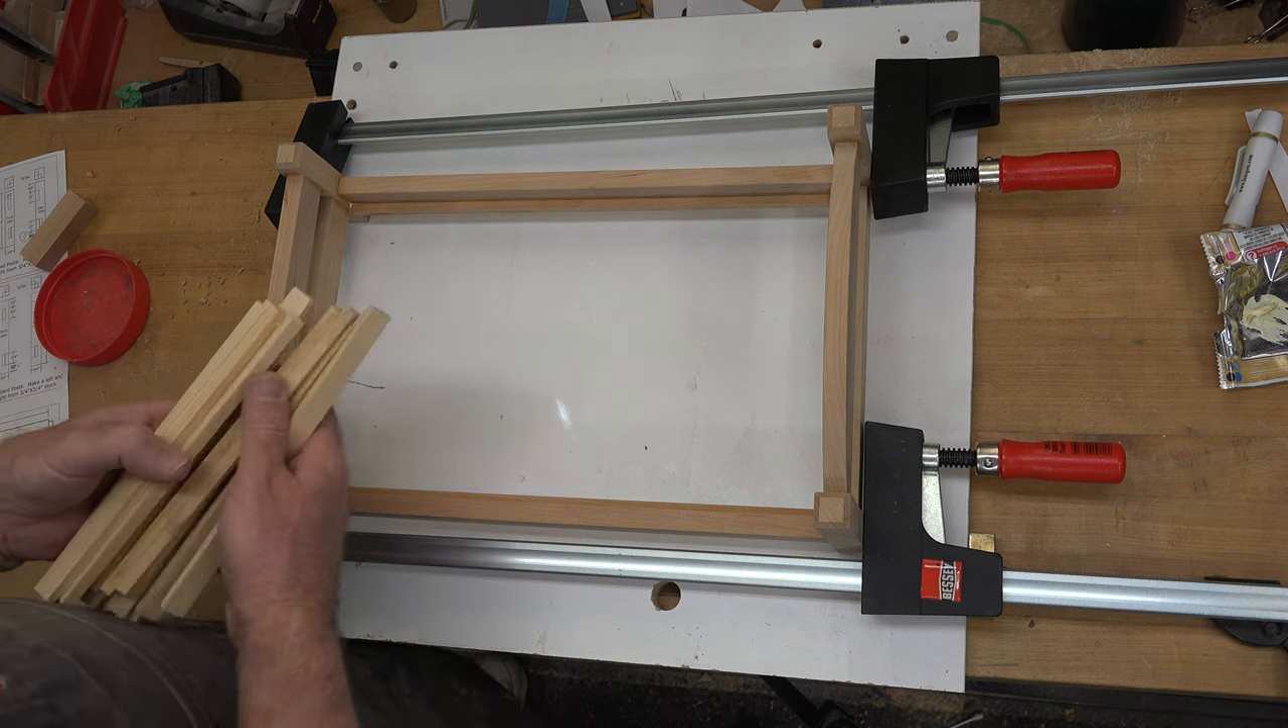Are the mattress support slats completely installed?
No.